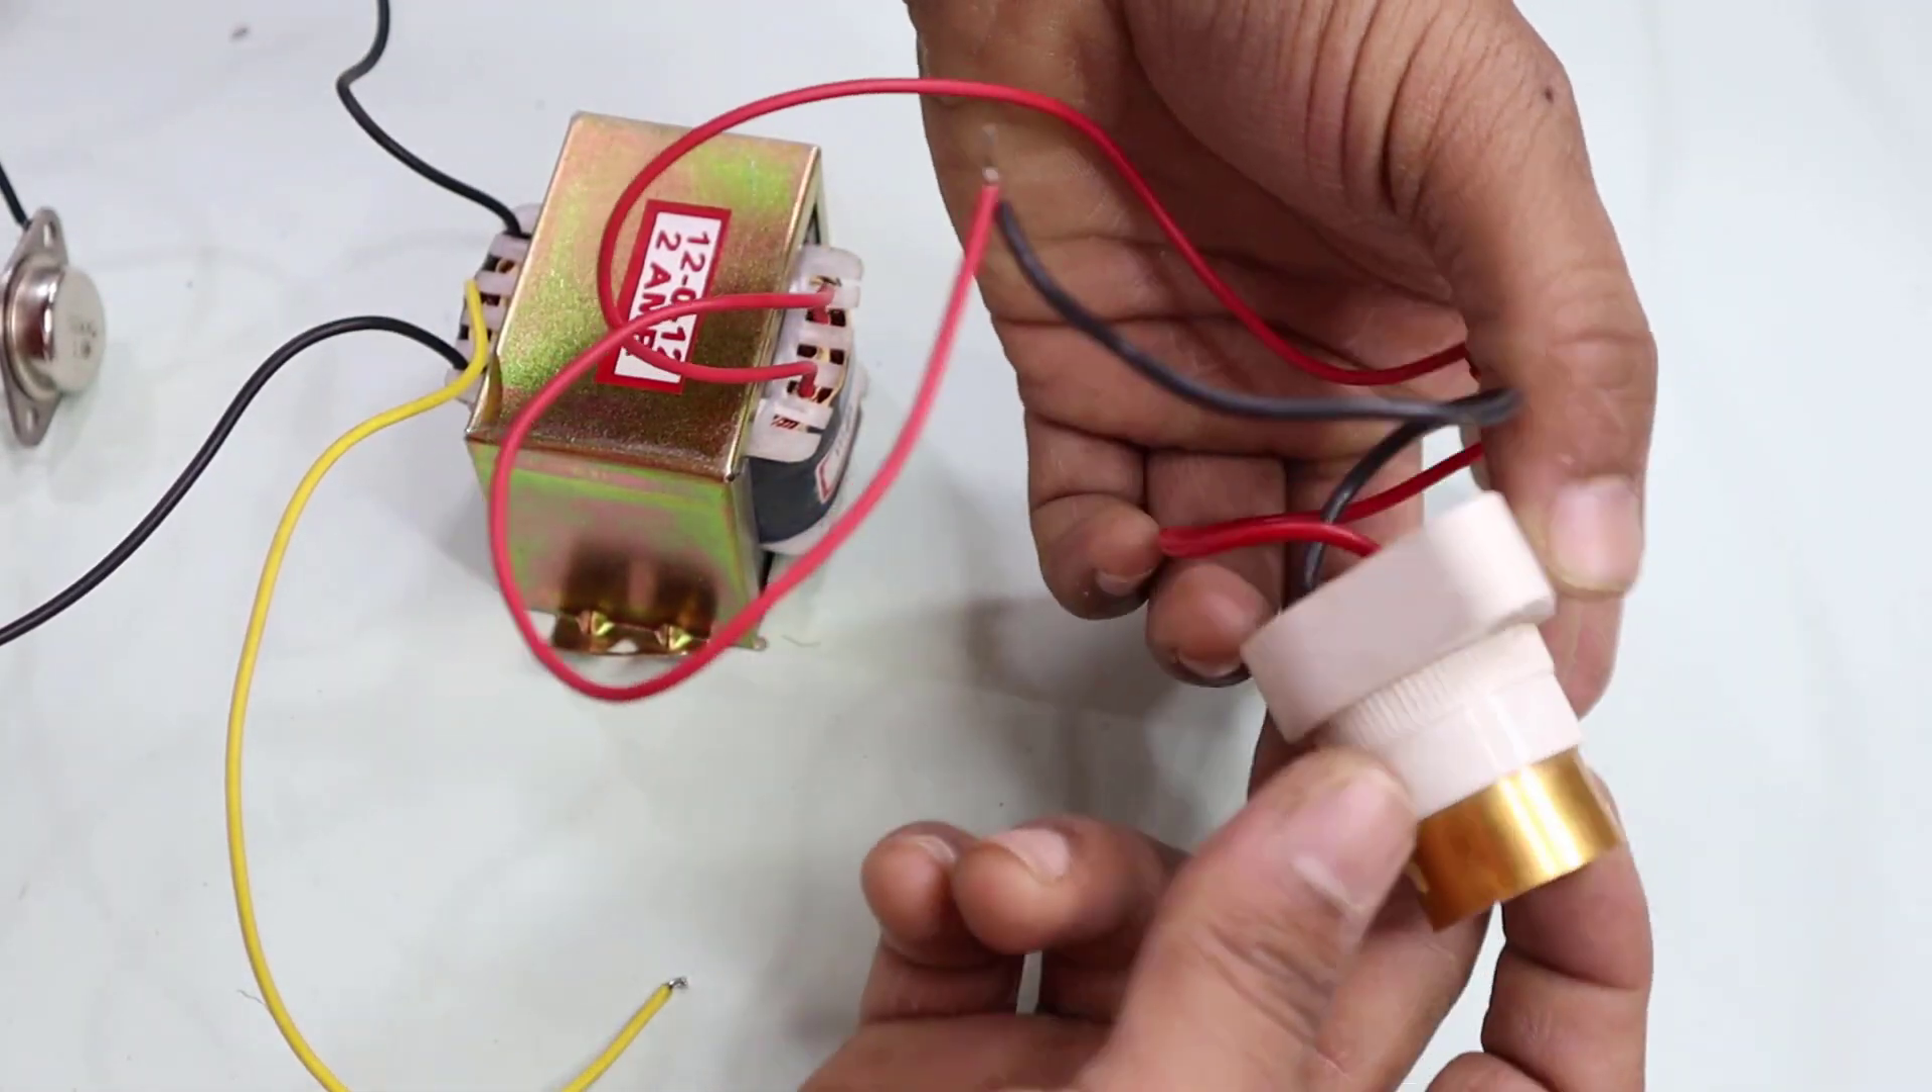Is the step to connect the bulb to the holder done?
No.